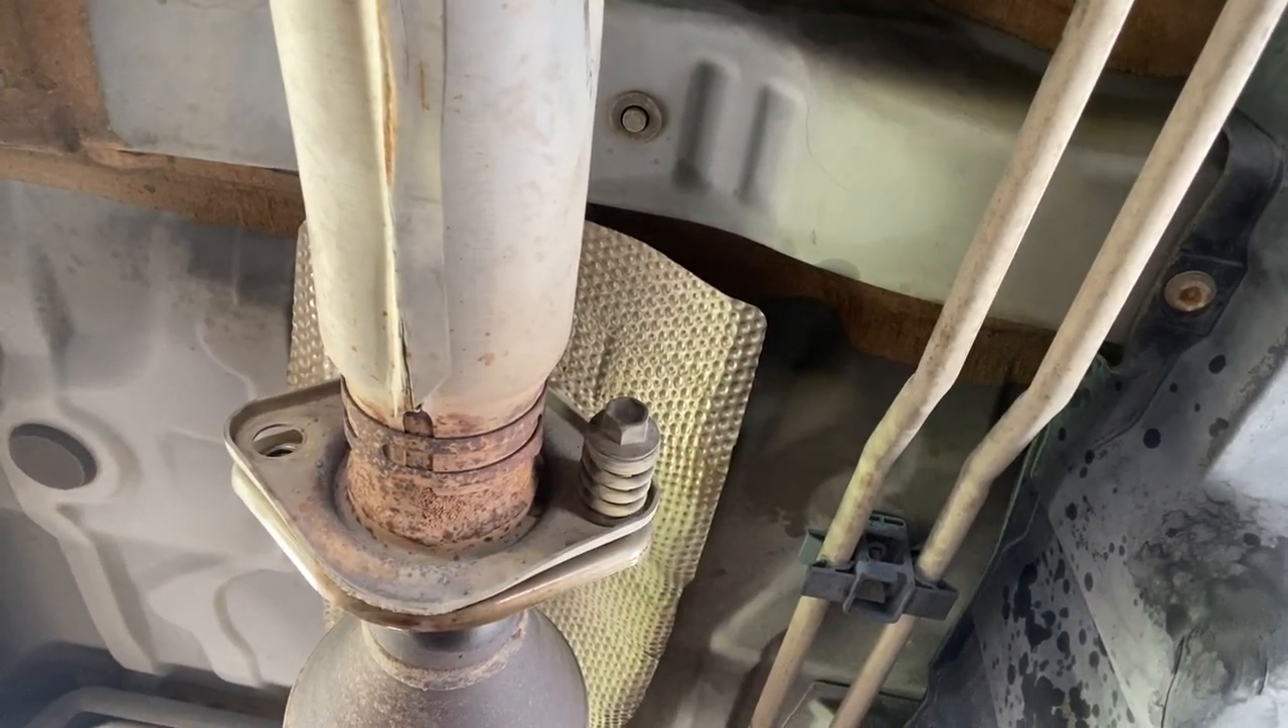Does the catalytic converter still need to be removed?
Yes.